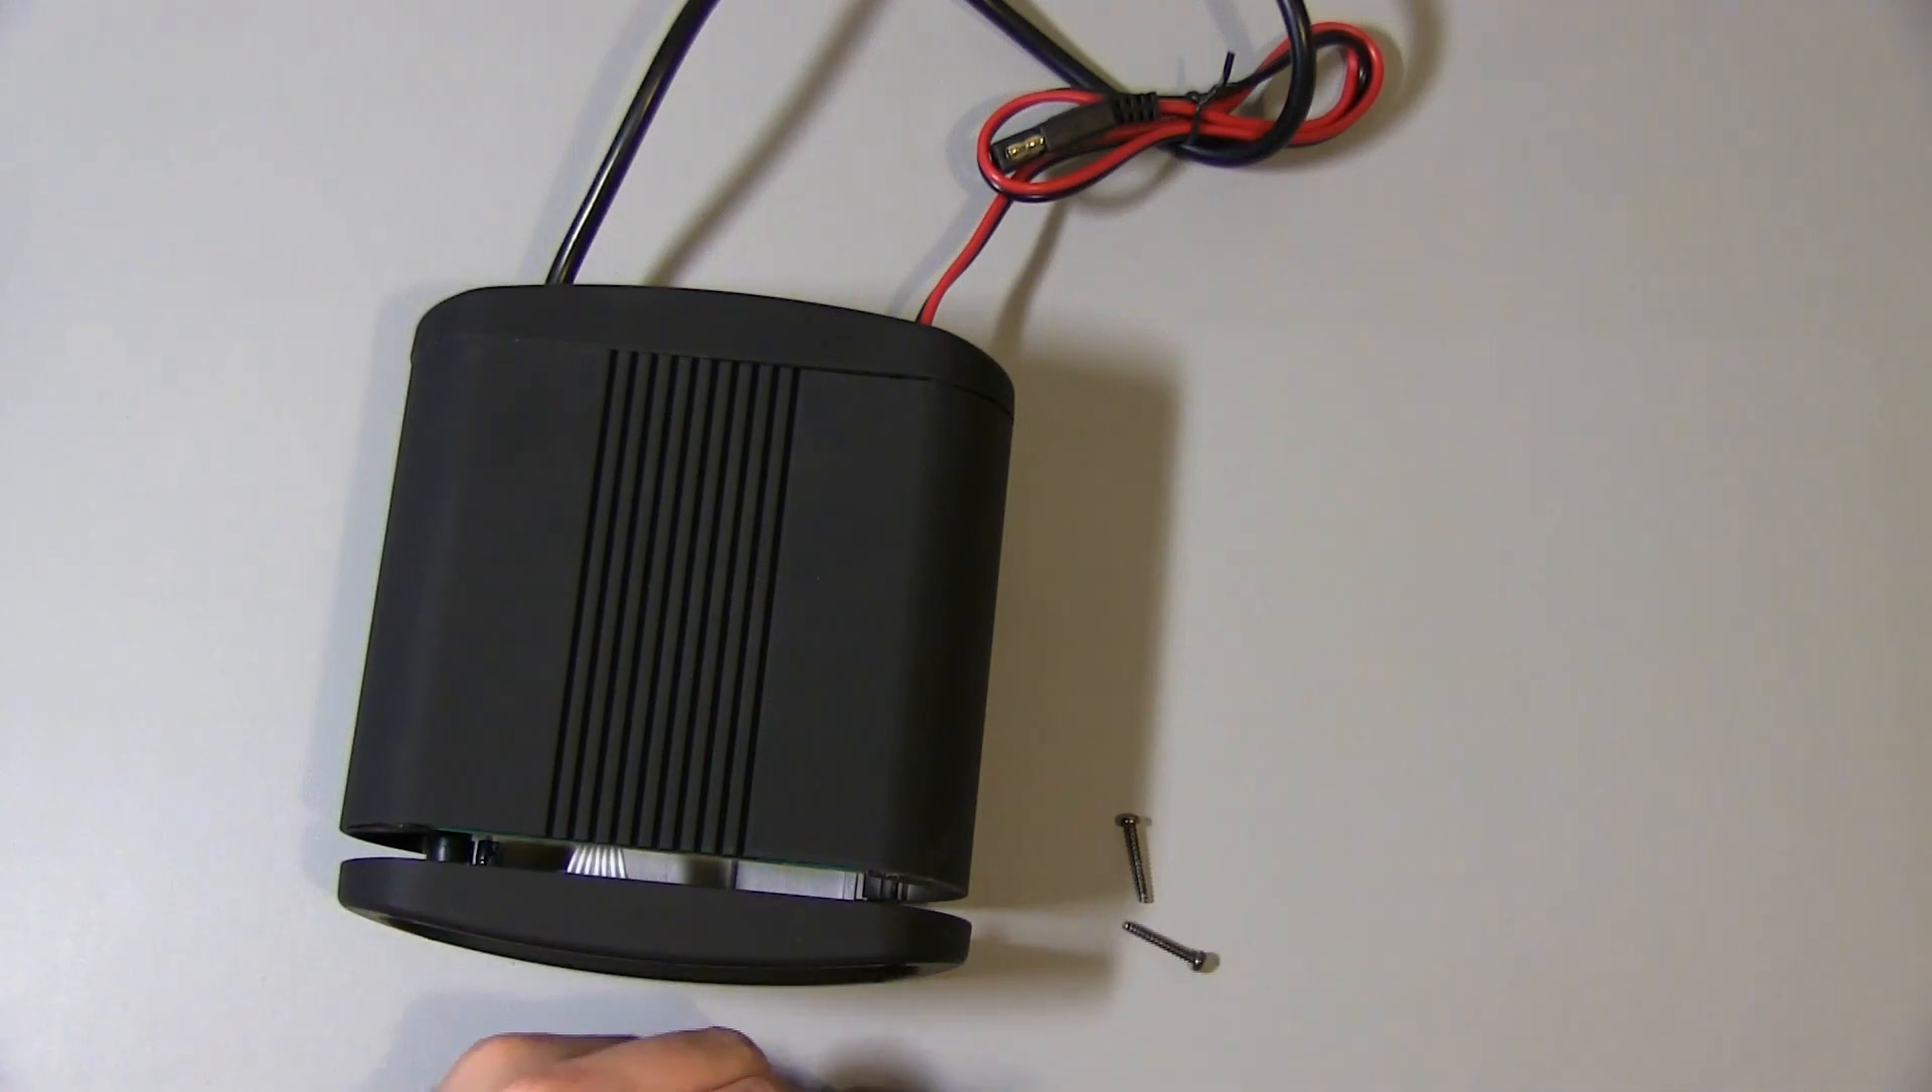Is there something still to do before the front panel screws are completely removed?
No.